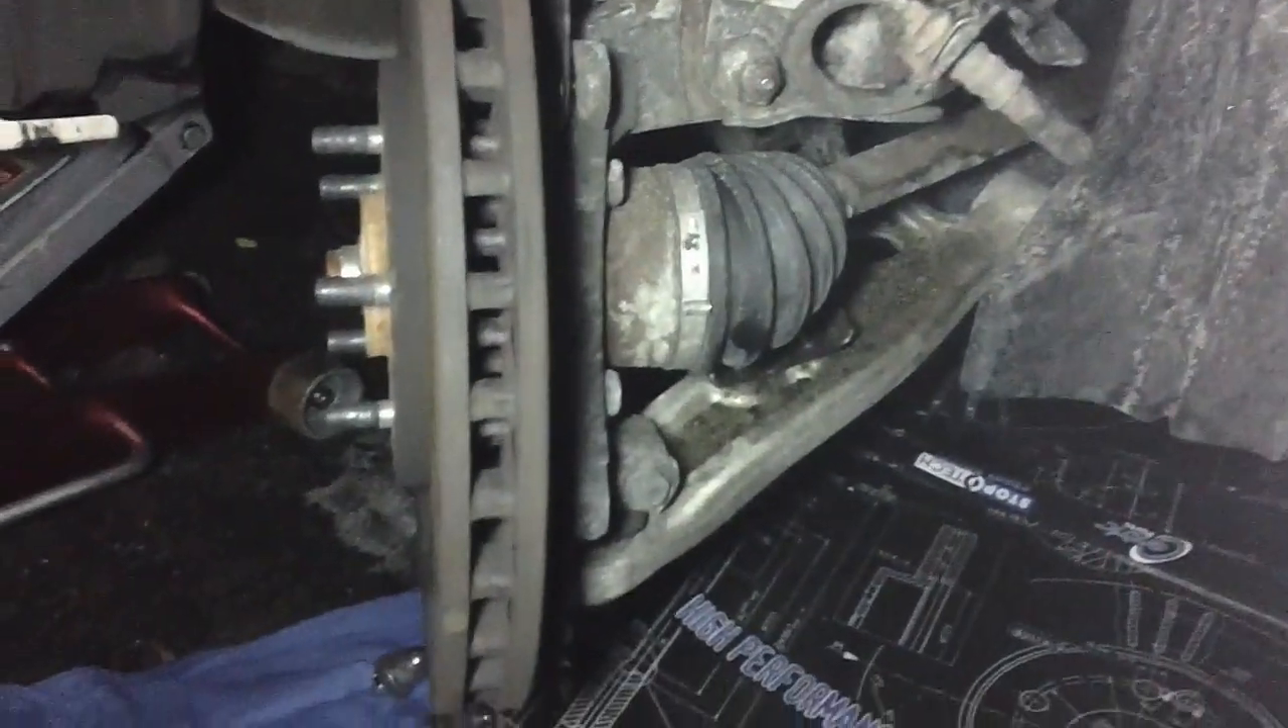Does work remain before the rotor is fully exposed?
No.